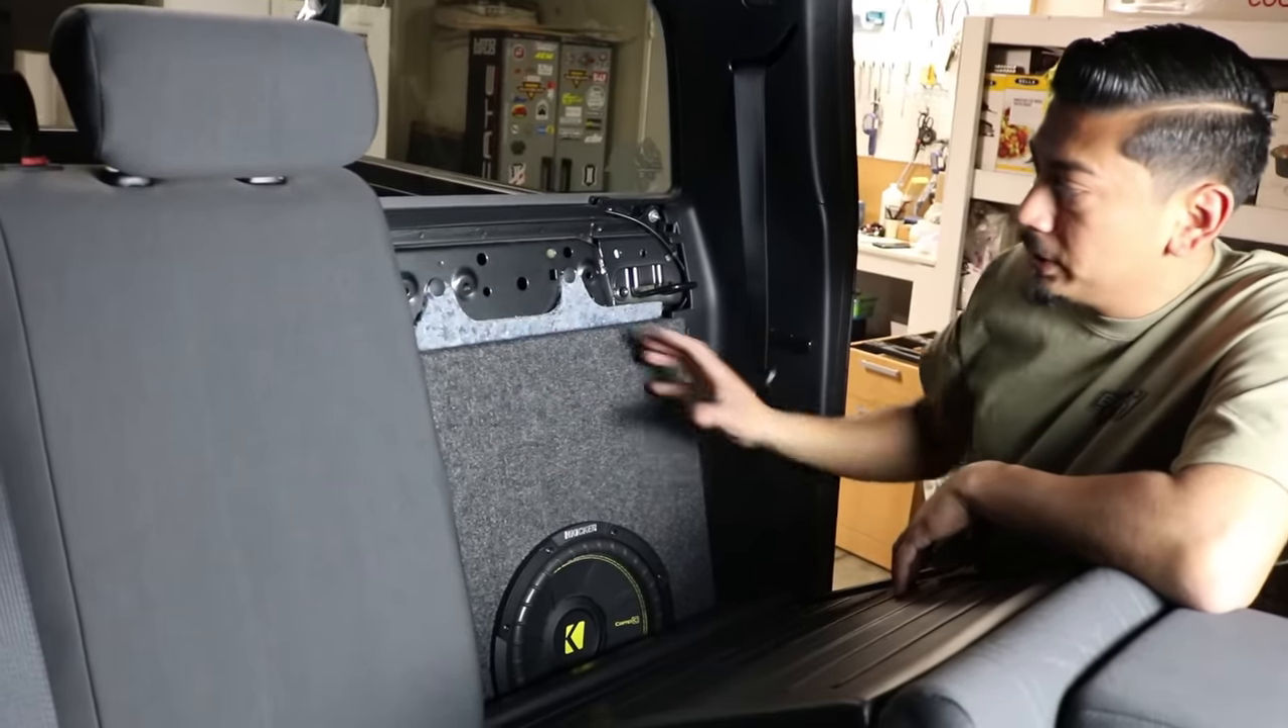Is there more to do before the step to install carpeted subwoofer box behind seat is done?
No.